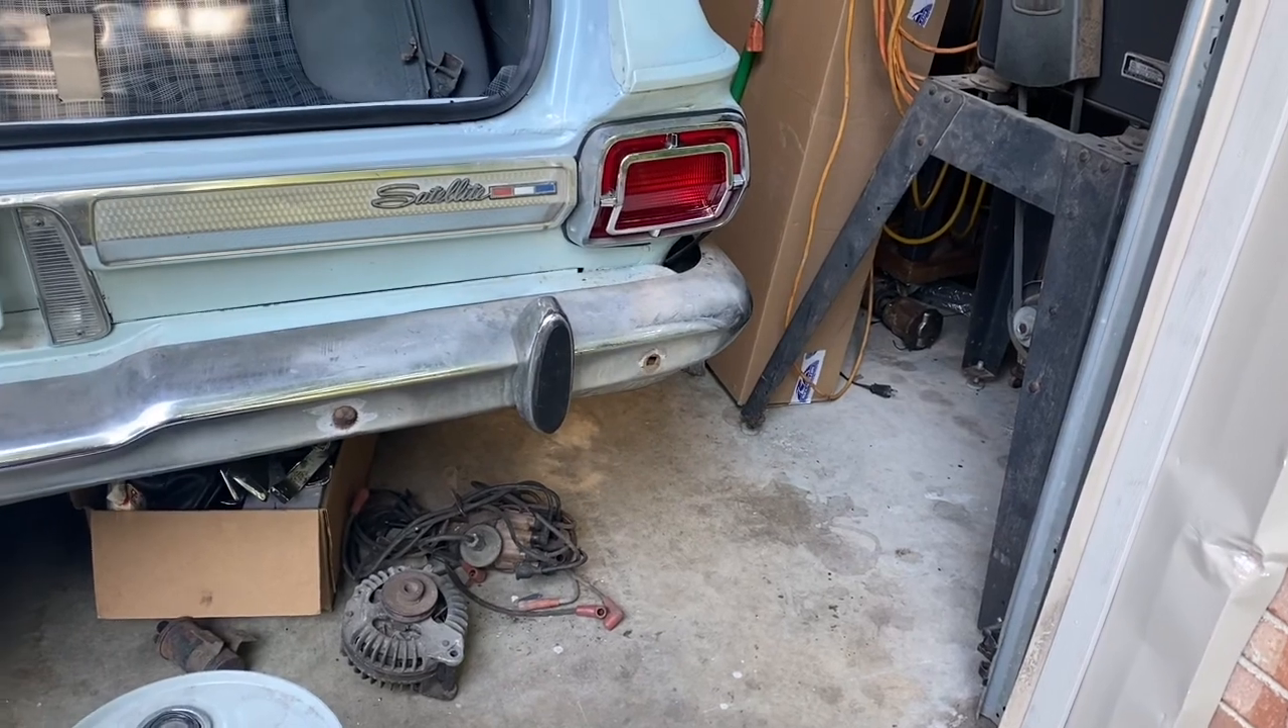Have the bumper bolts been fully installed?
No.